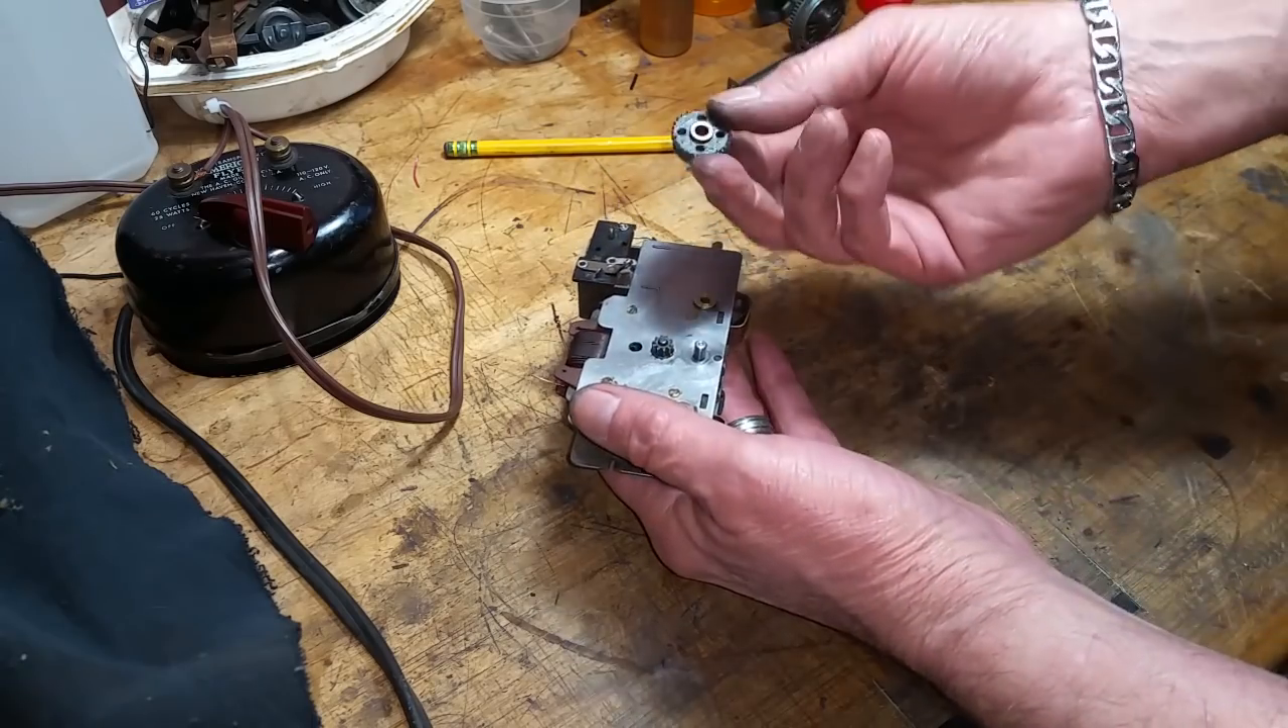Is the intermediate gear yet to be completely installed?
Yes.